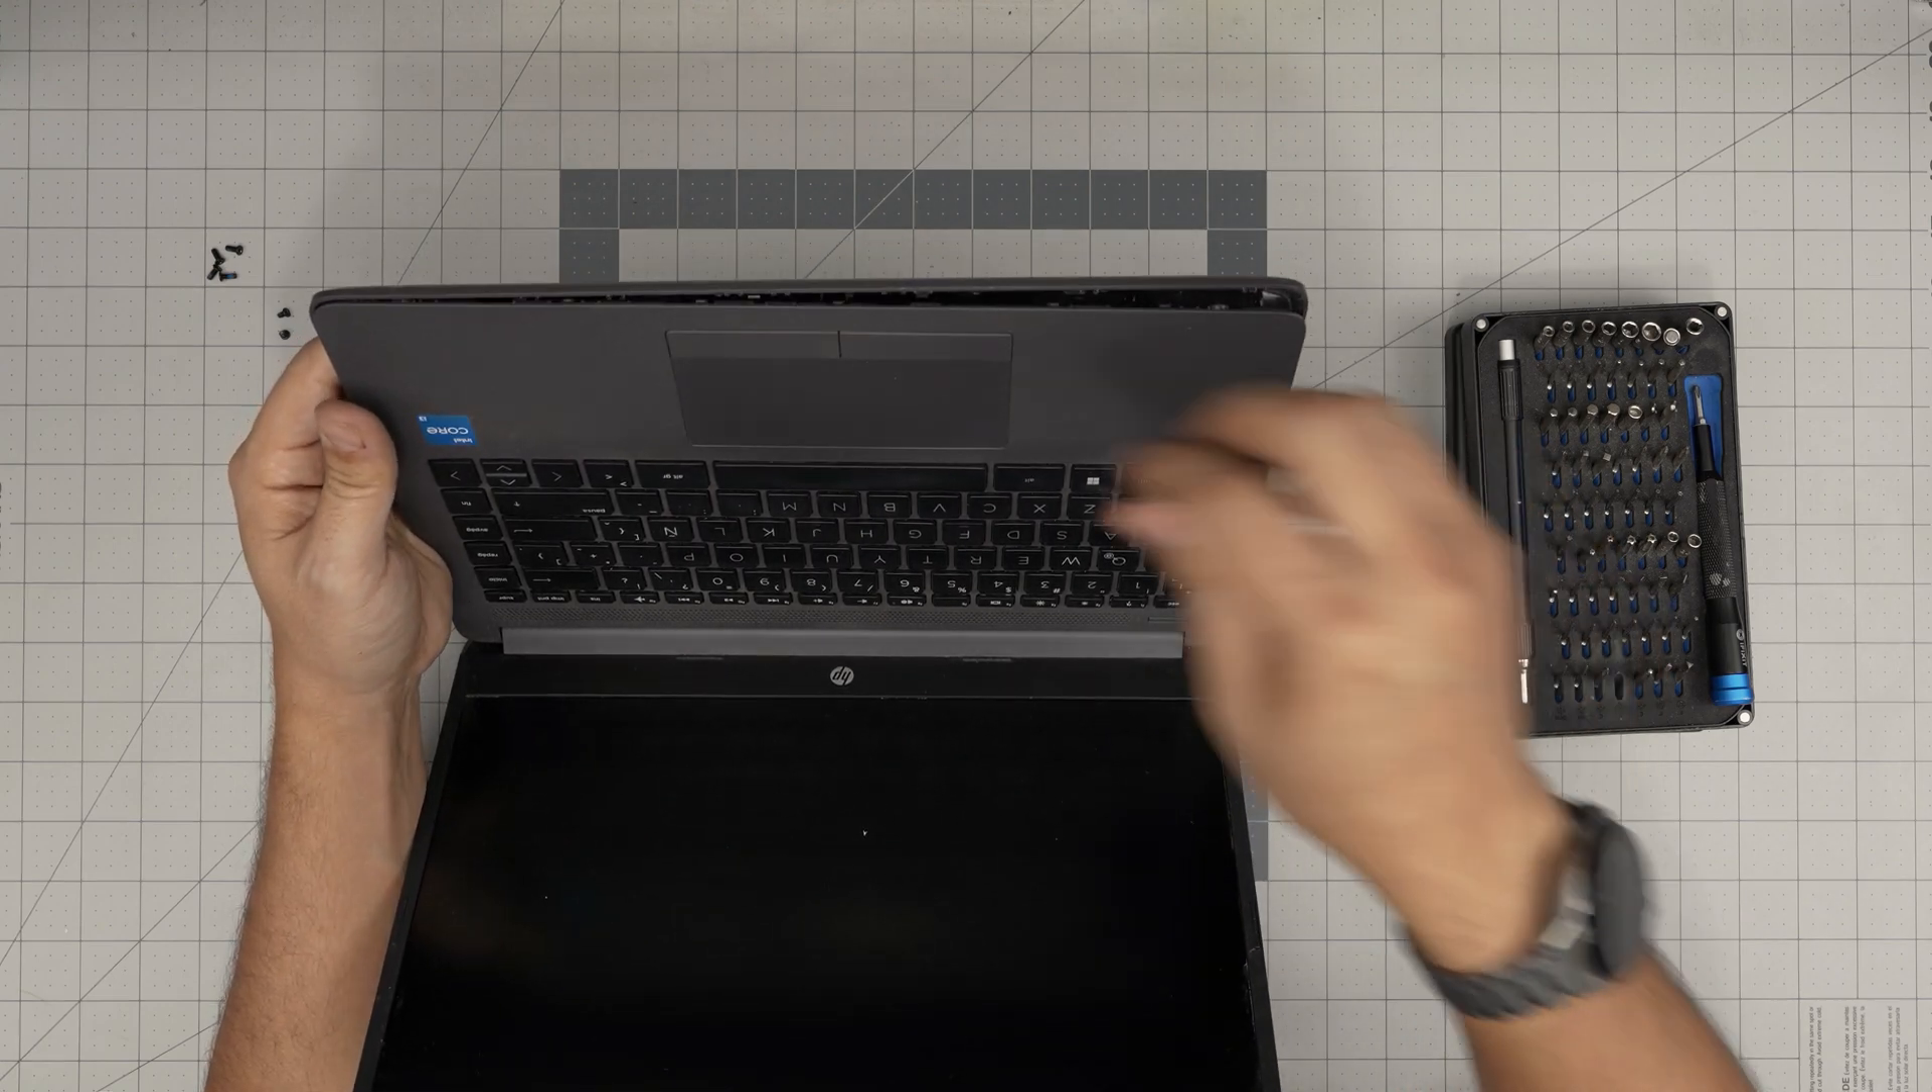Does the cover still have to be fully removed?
Yes.